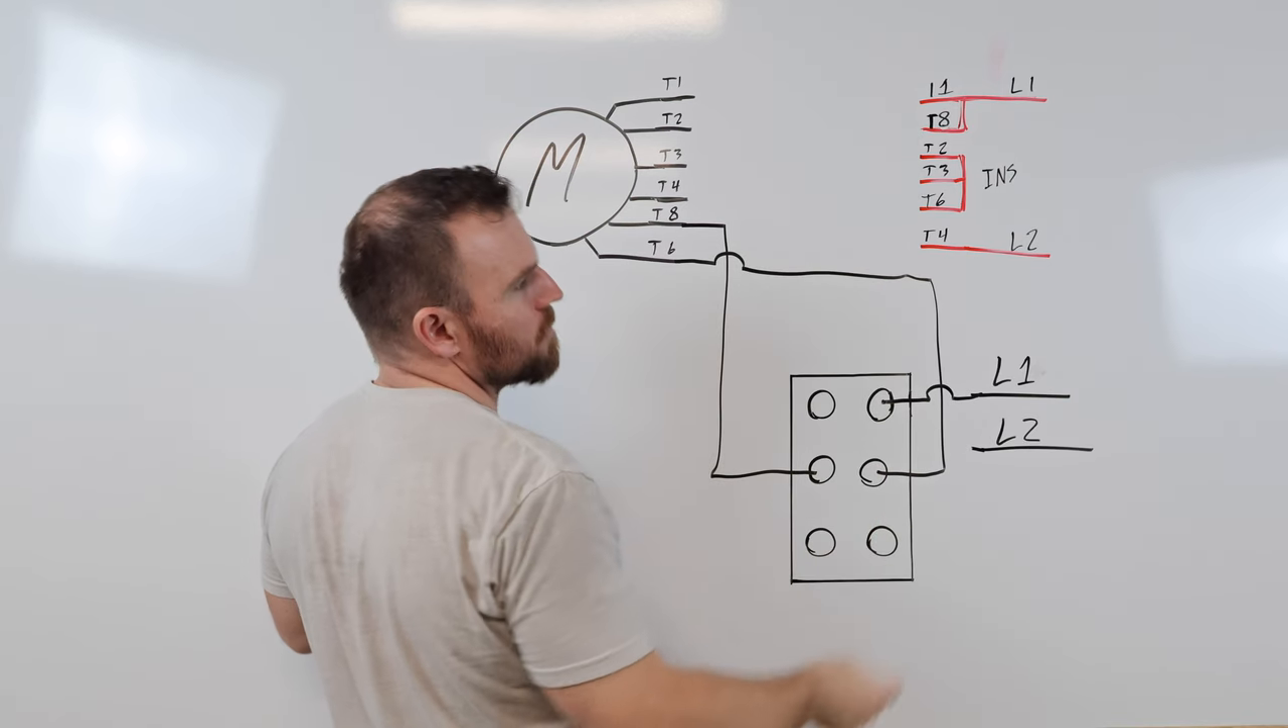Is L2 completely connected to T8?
No.